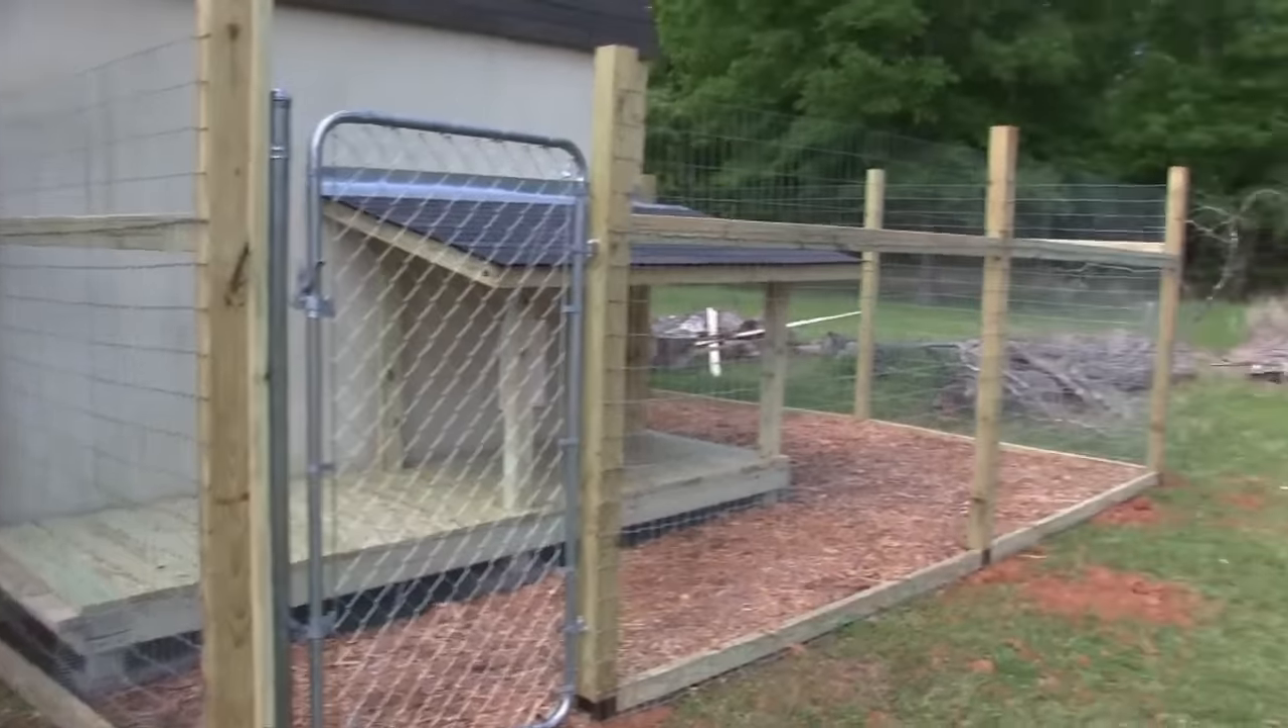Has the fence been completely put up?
Yes.